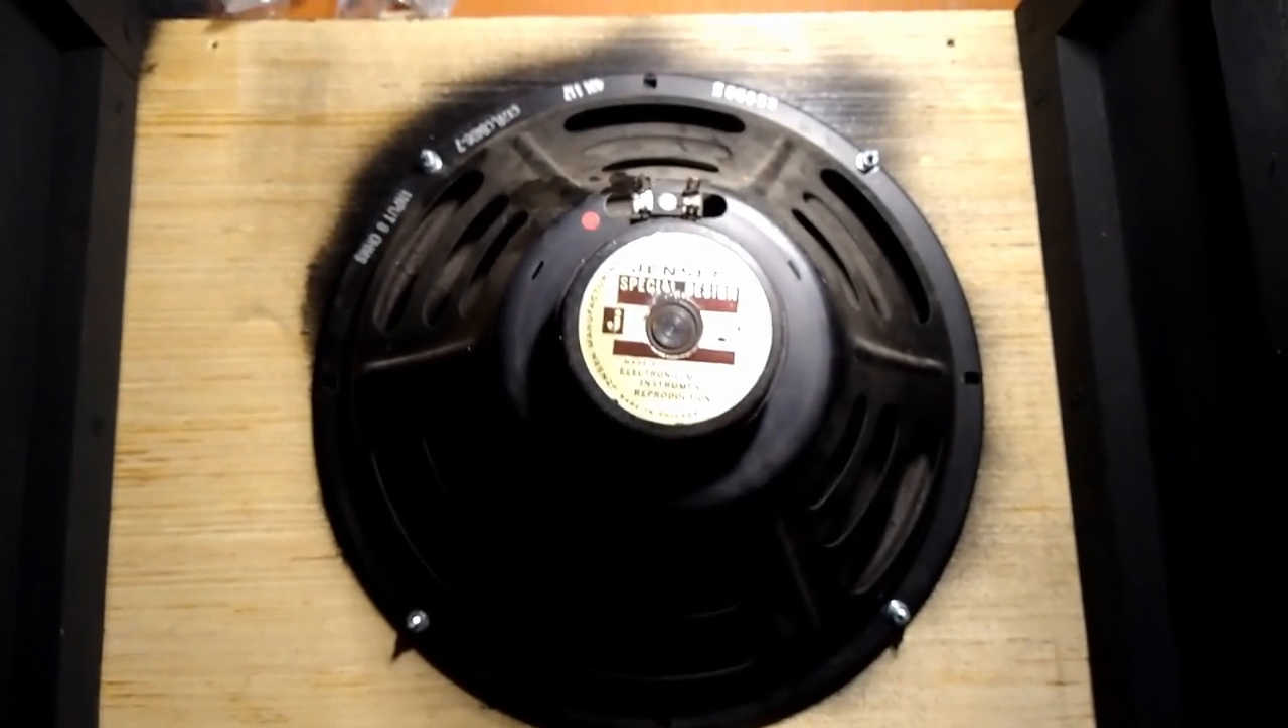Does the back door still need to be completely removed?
No.